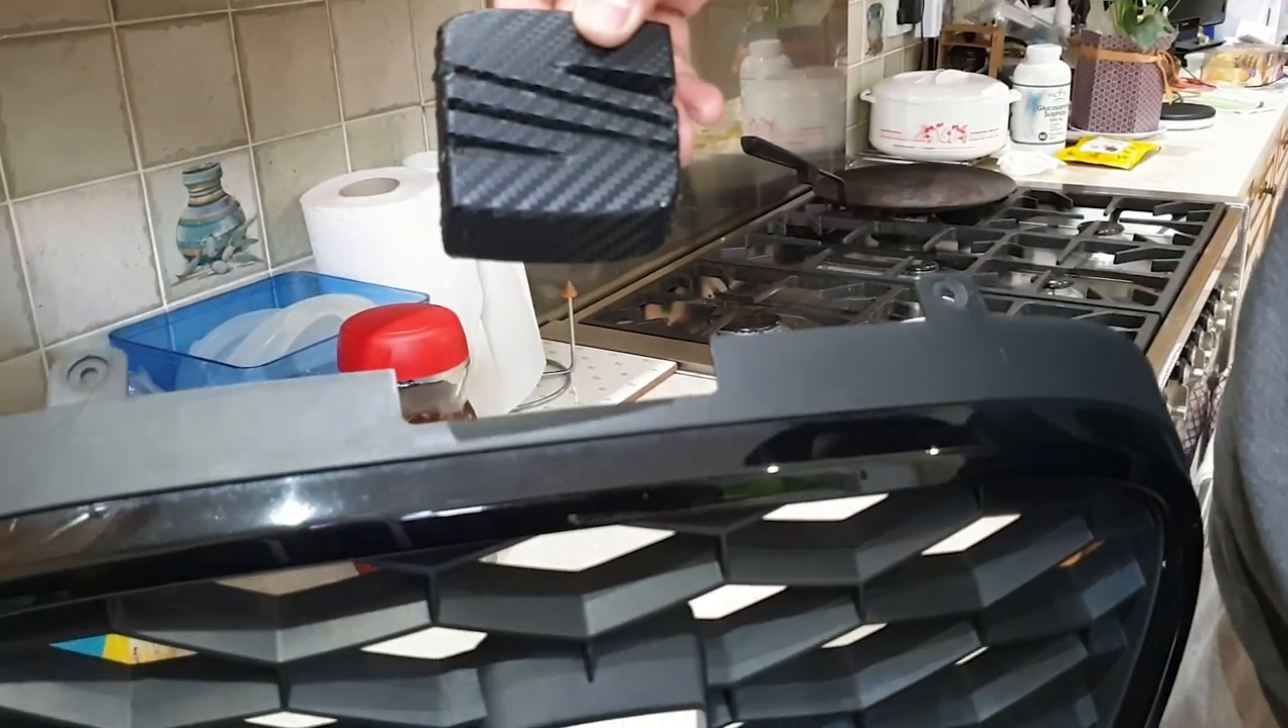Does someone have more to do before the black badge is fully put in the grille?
Yes.